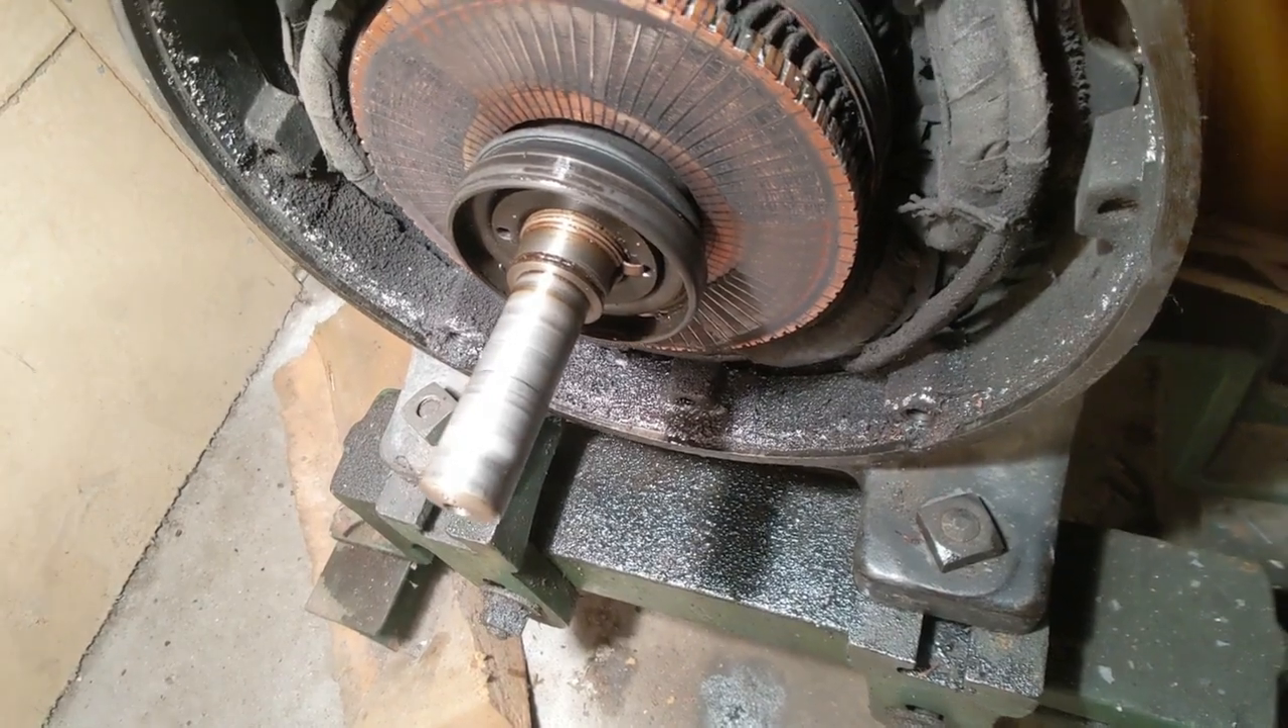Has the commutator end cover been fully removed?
Yes.